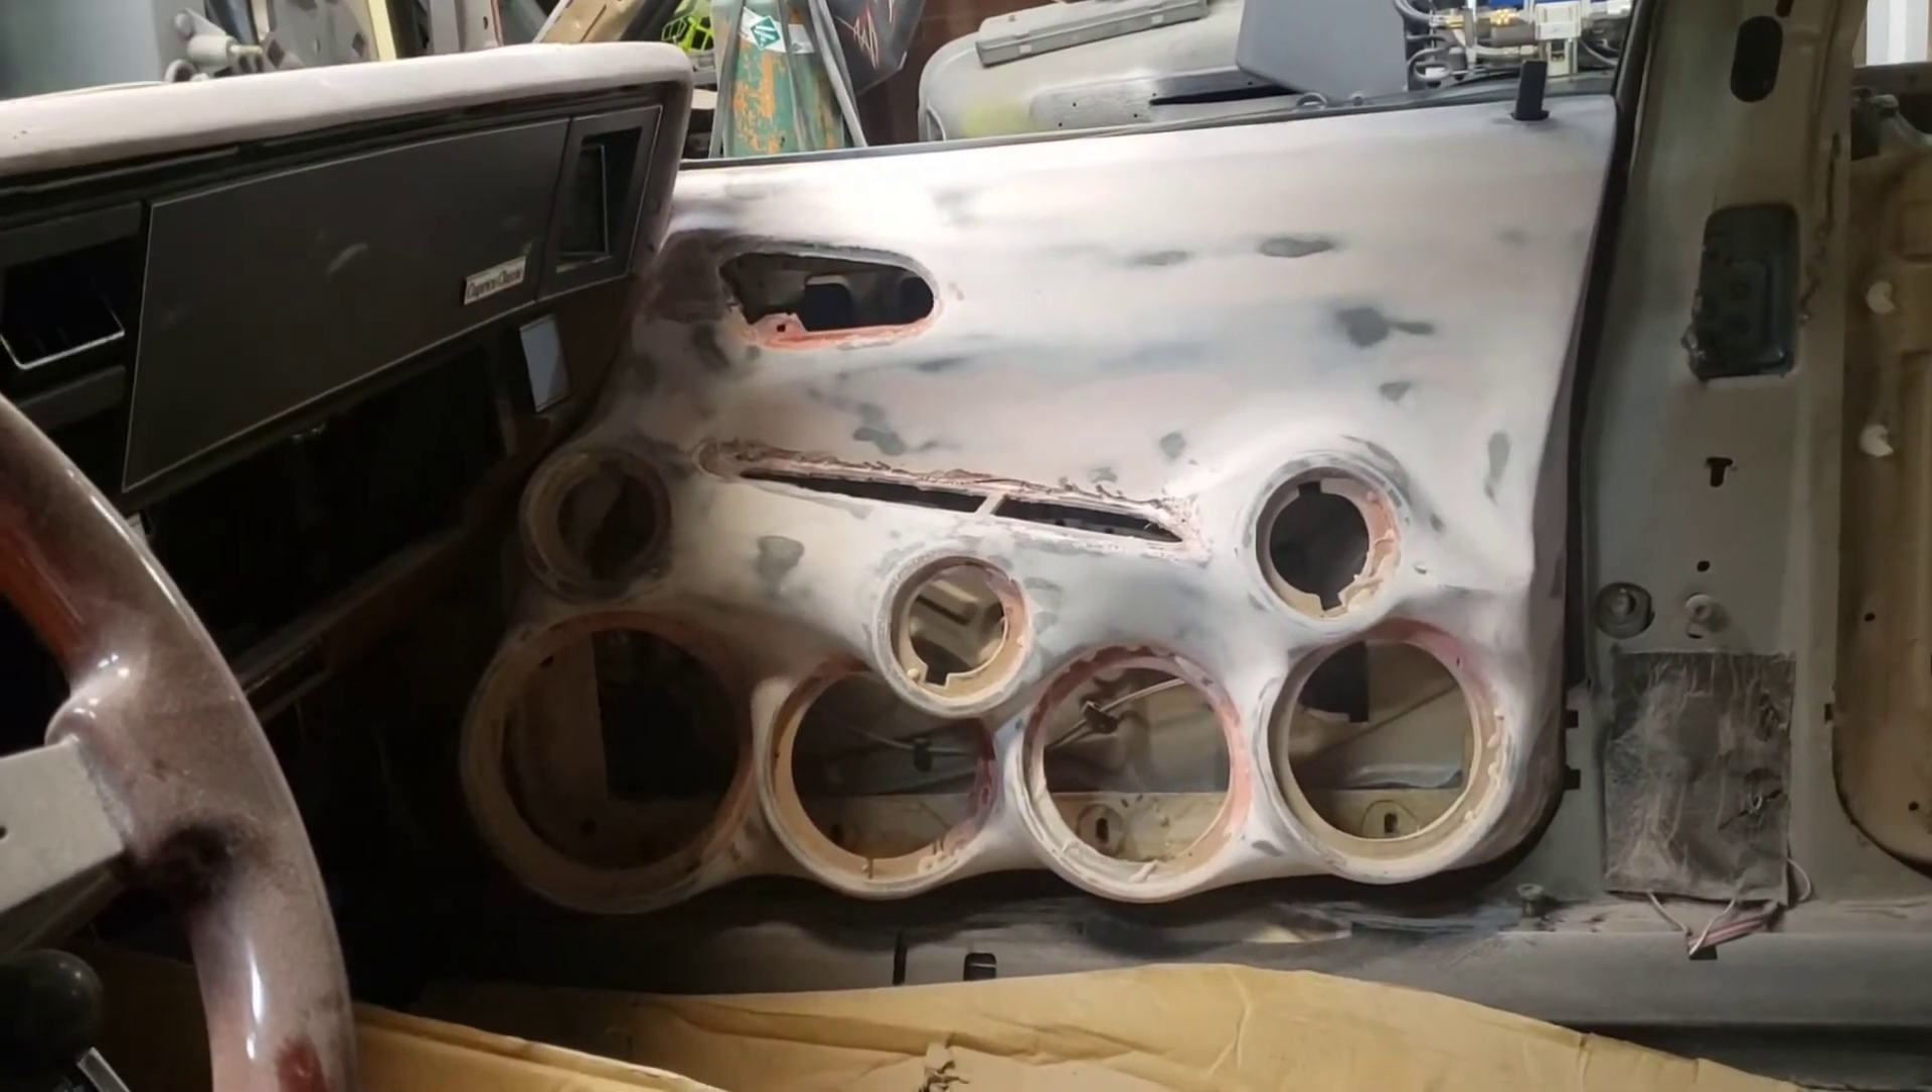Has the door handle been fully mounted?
No.